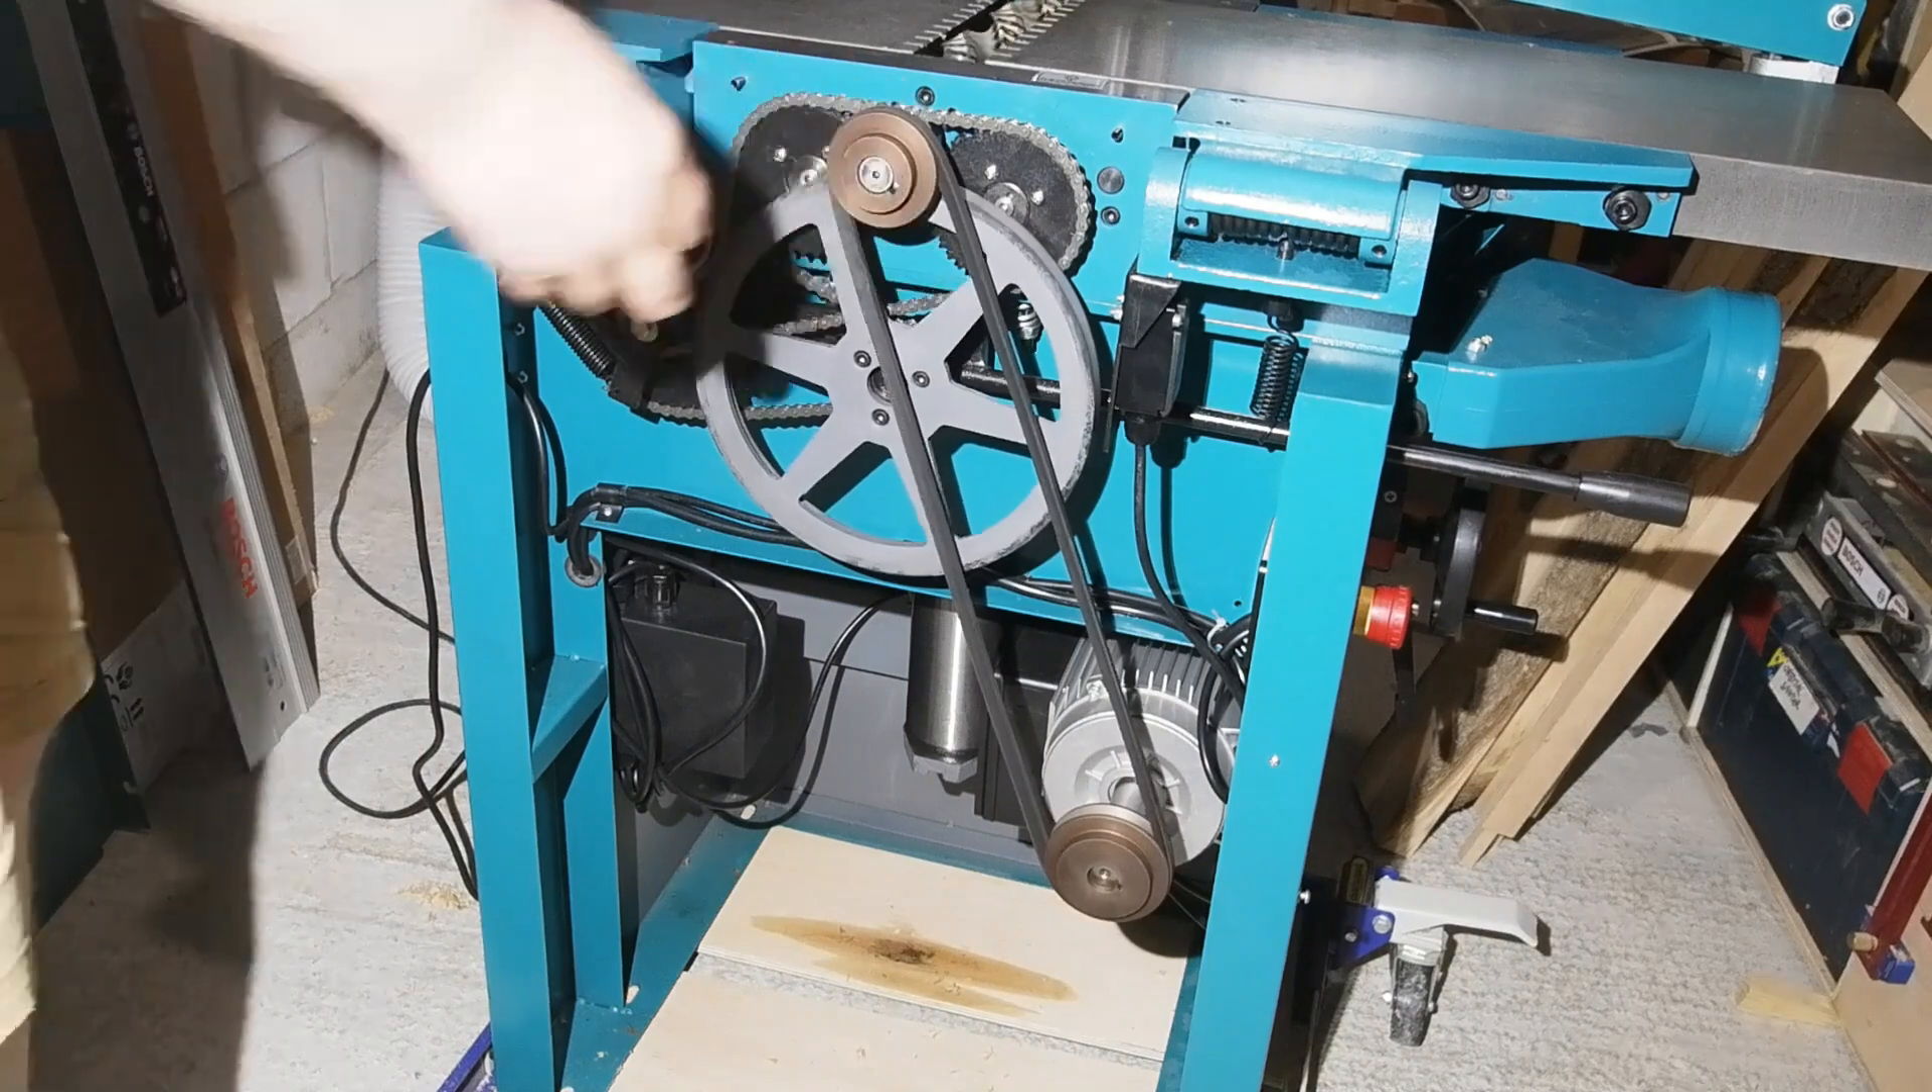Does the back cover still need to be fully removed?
No.